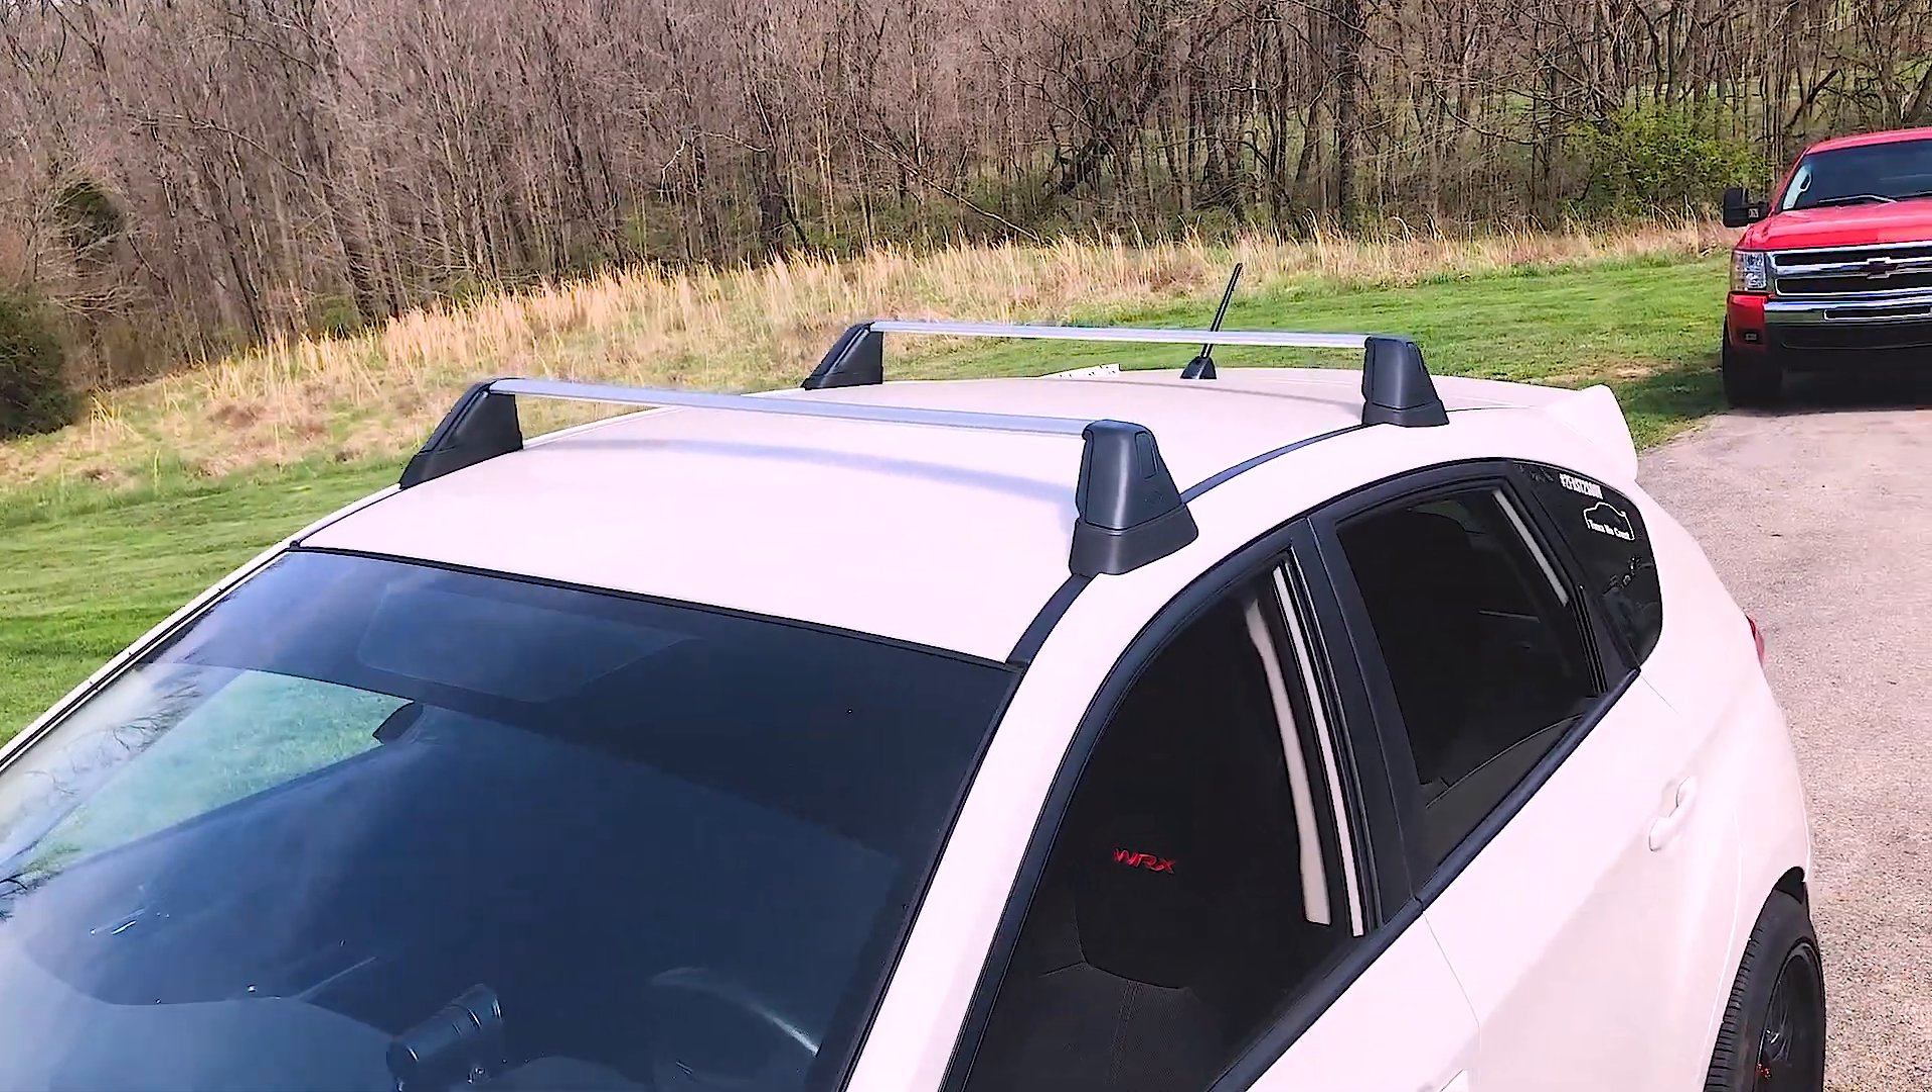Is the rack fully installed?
Yes.